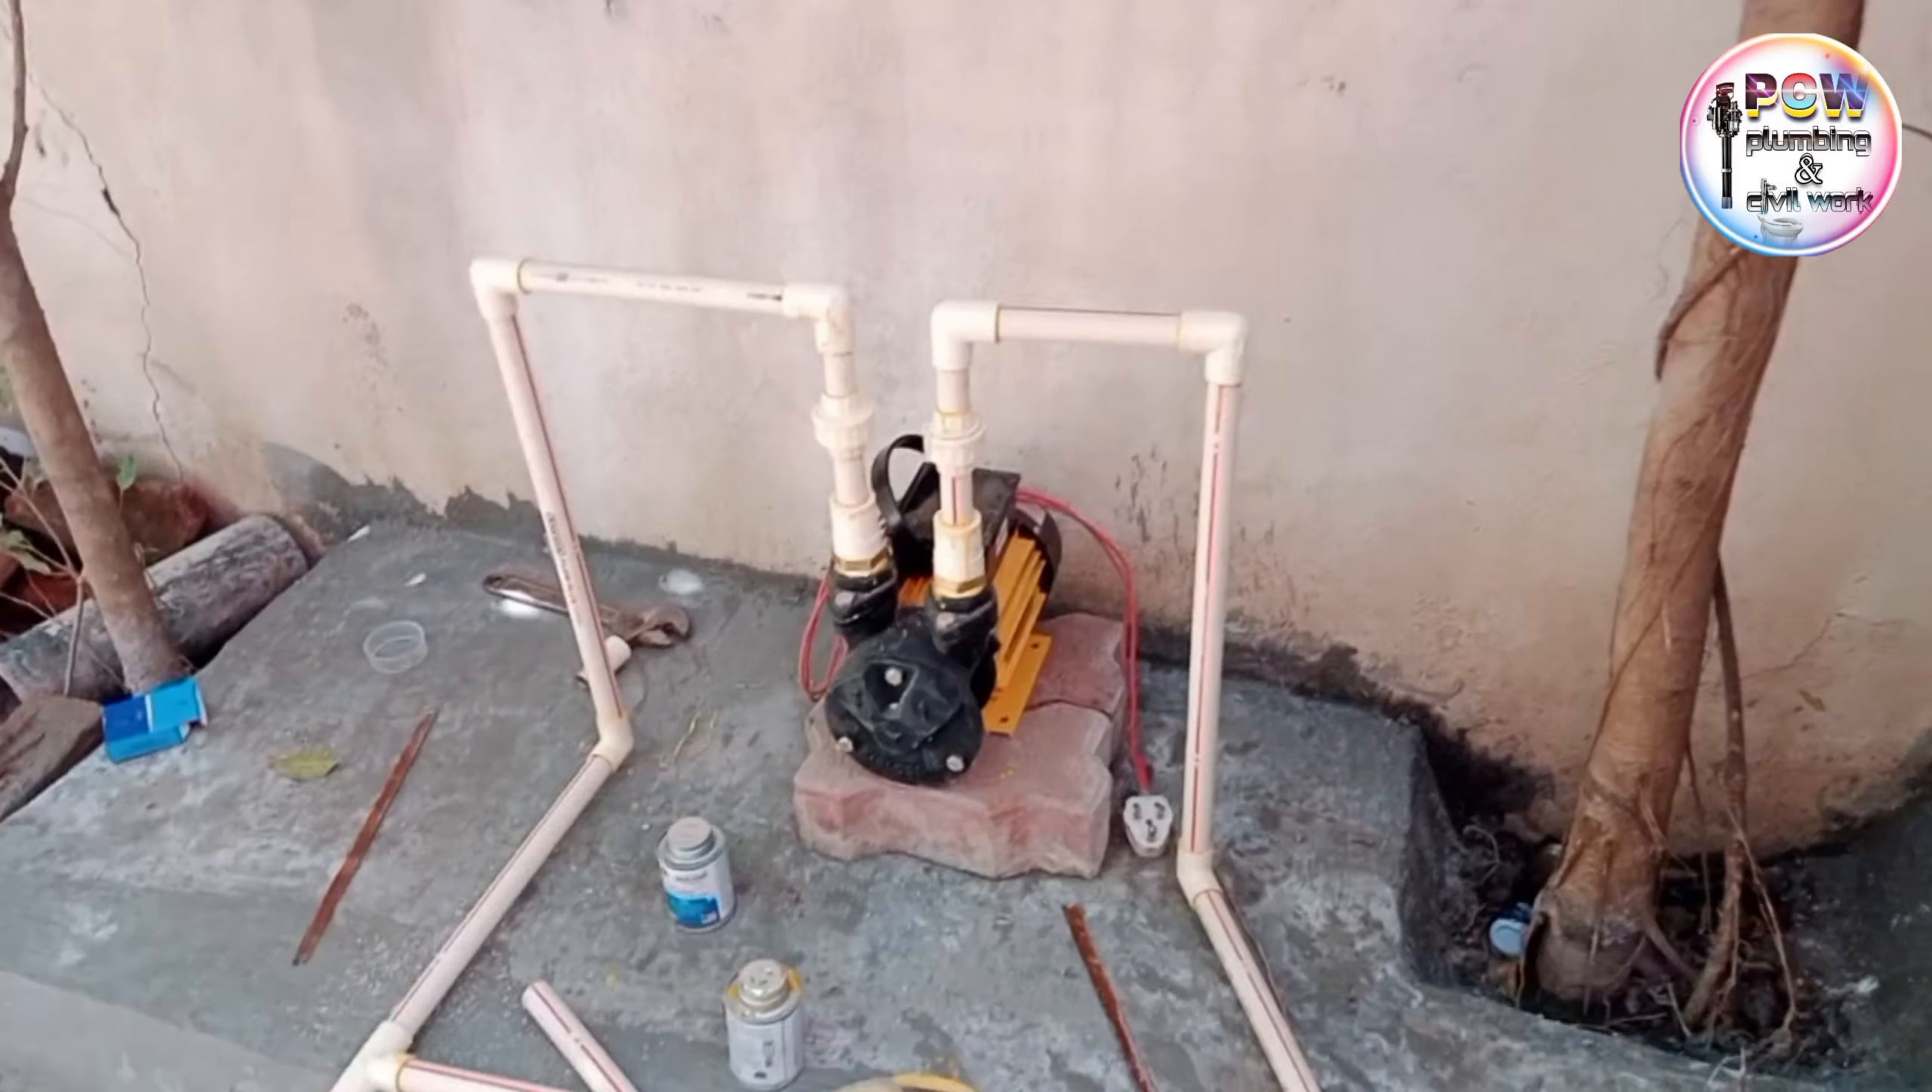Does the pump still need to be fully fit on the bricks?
No.